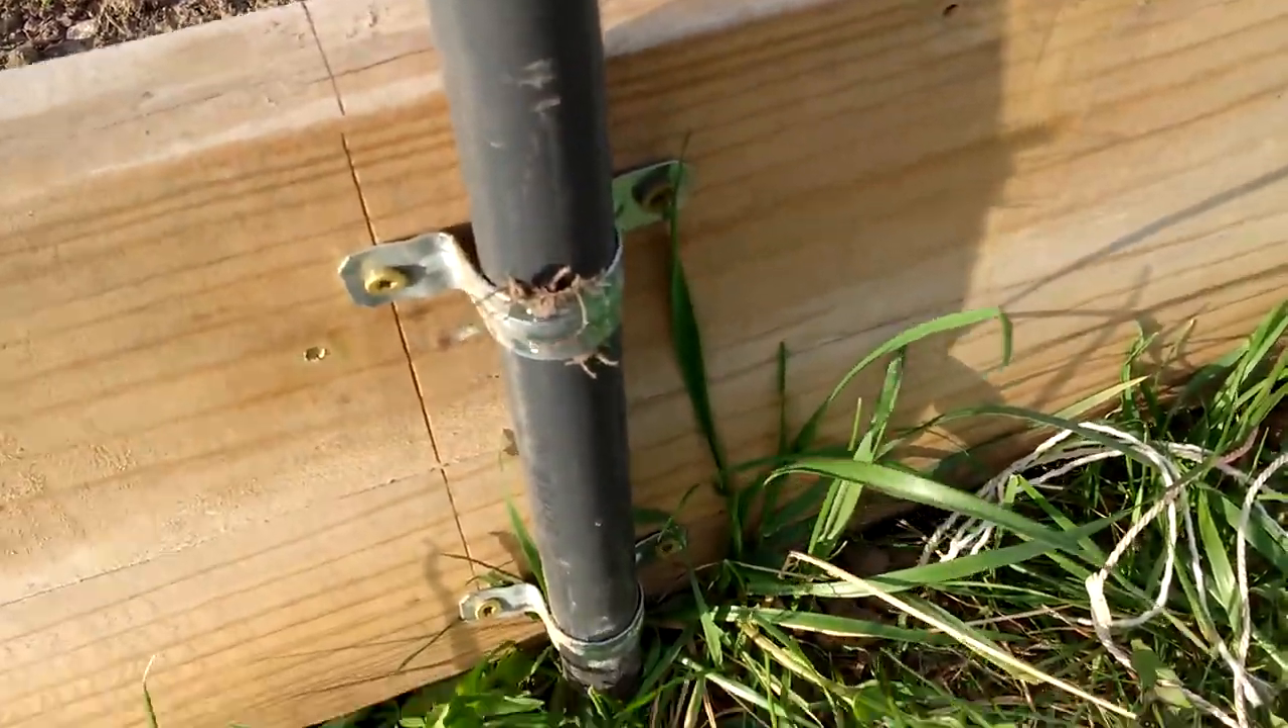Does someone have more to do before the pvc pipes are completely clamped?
No.